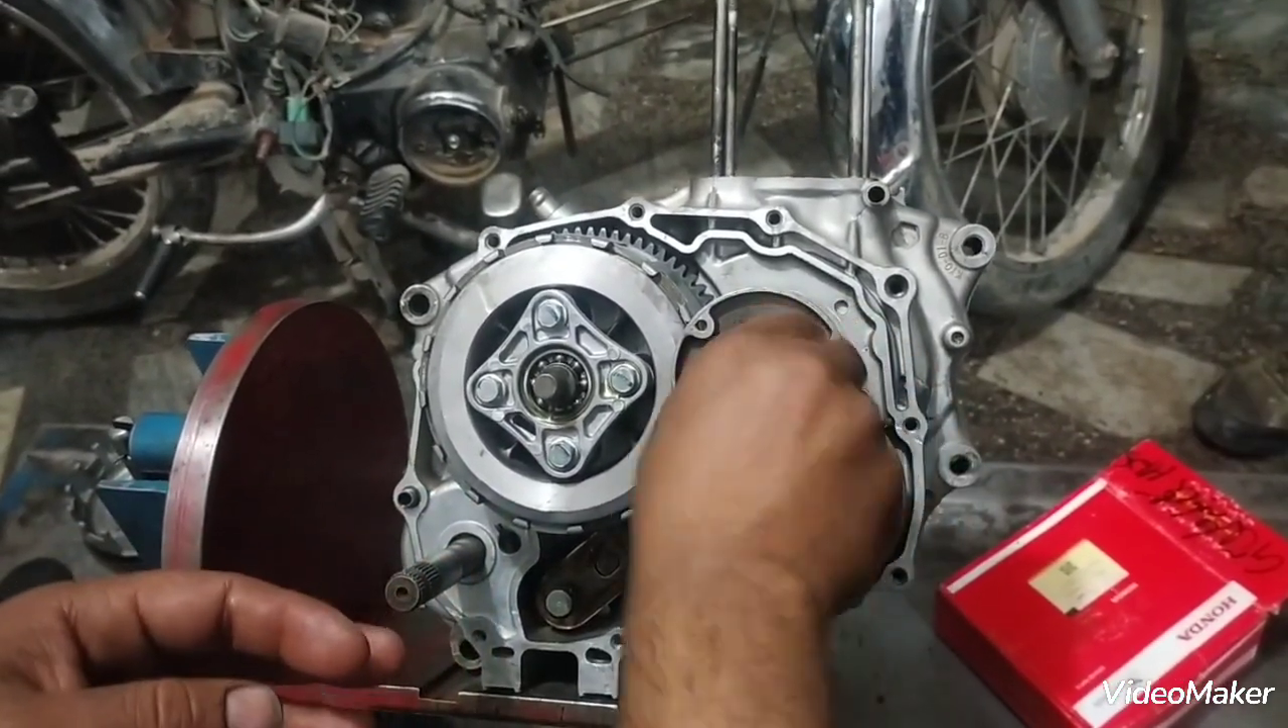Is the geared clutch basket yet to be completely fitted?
No.